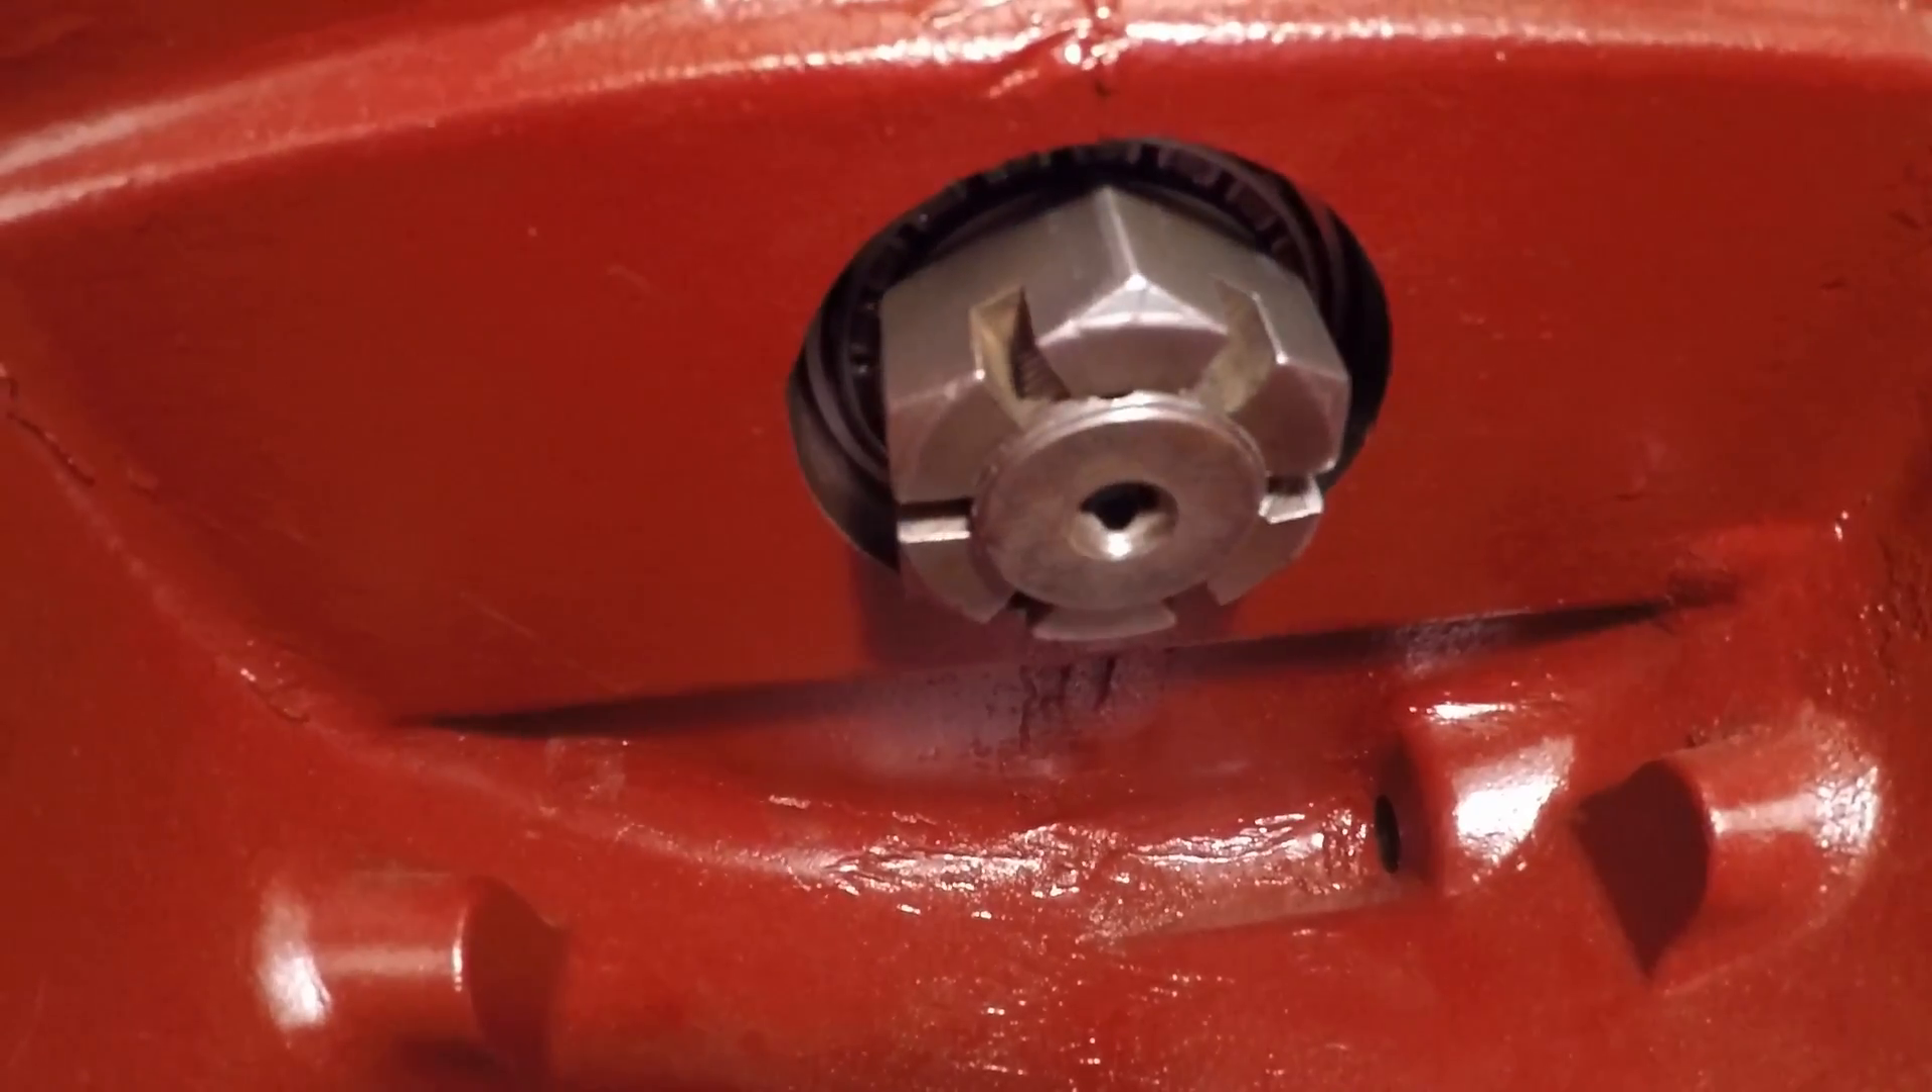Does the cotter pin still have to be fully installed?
Yes.